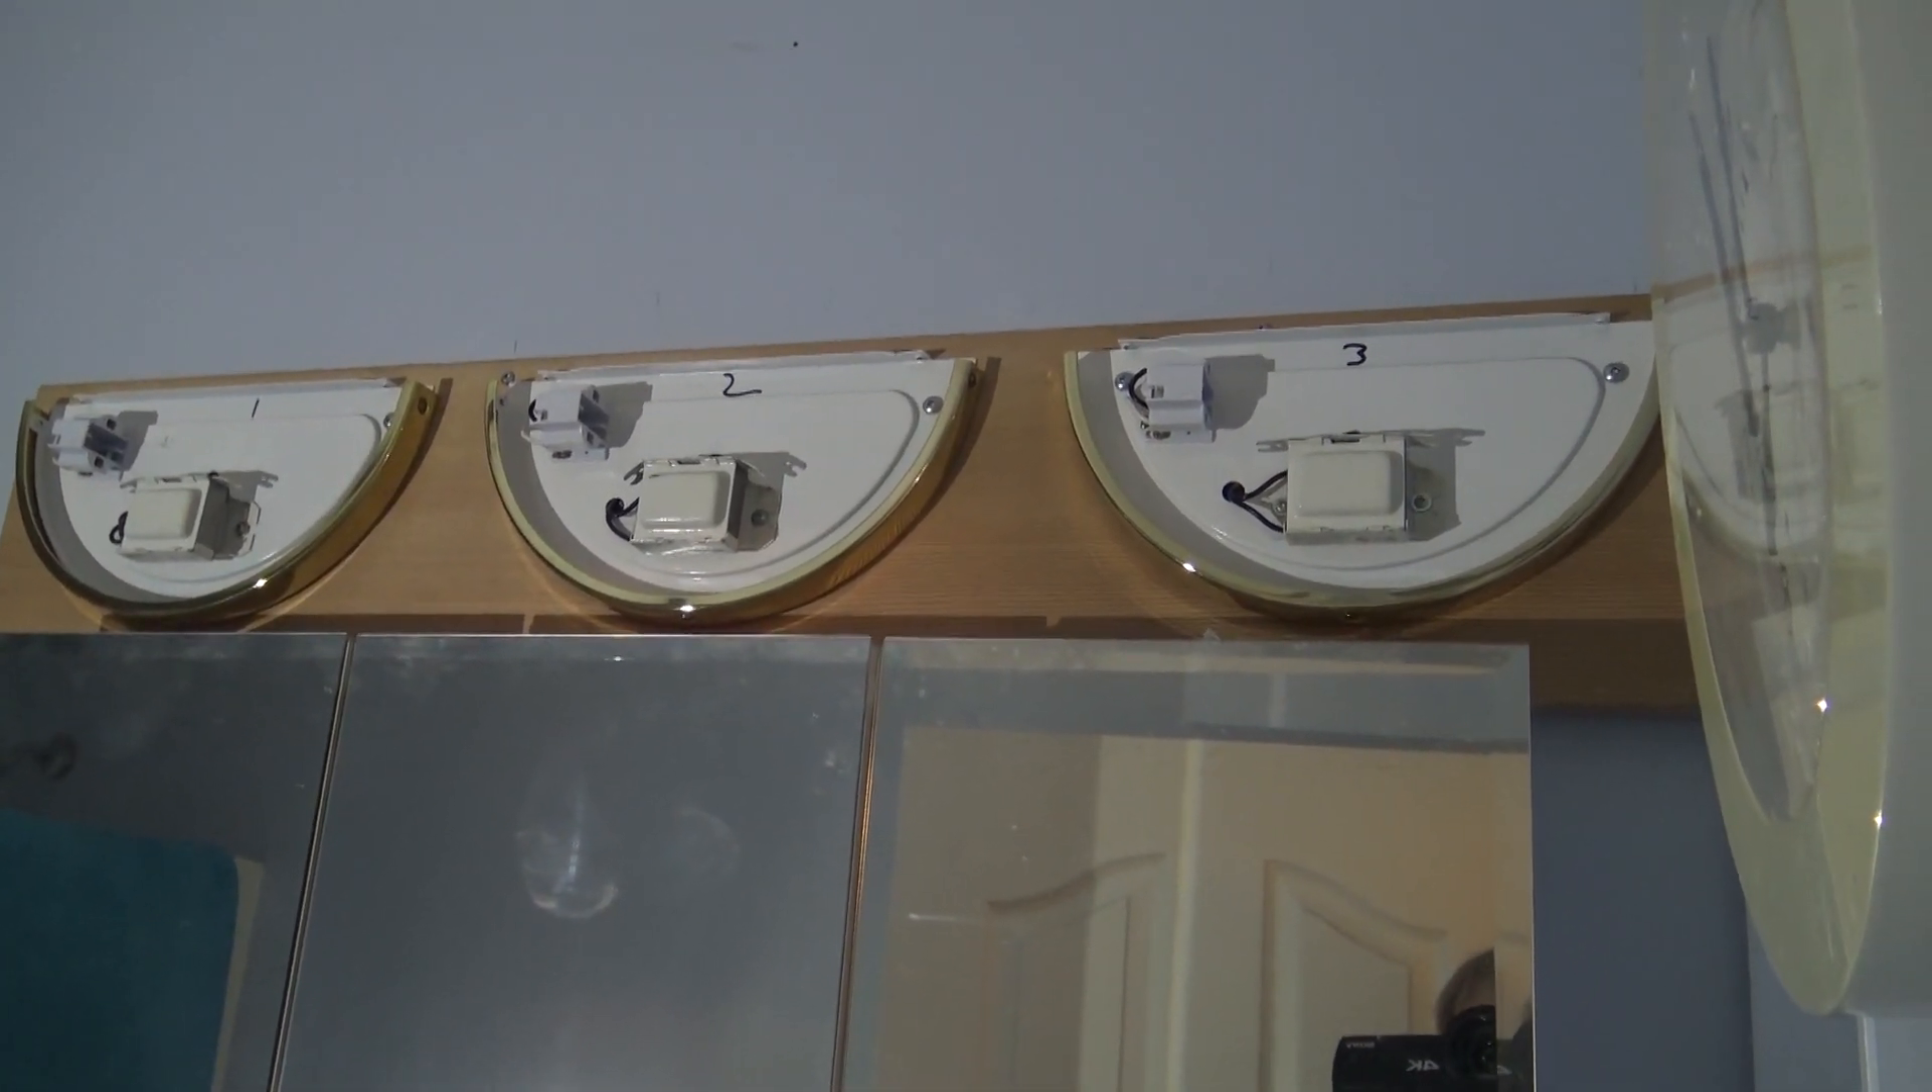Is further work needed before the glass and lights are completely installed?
Yes.